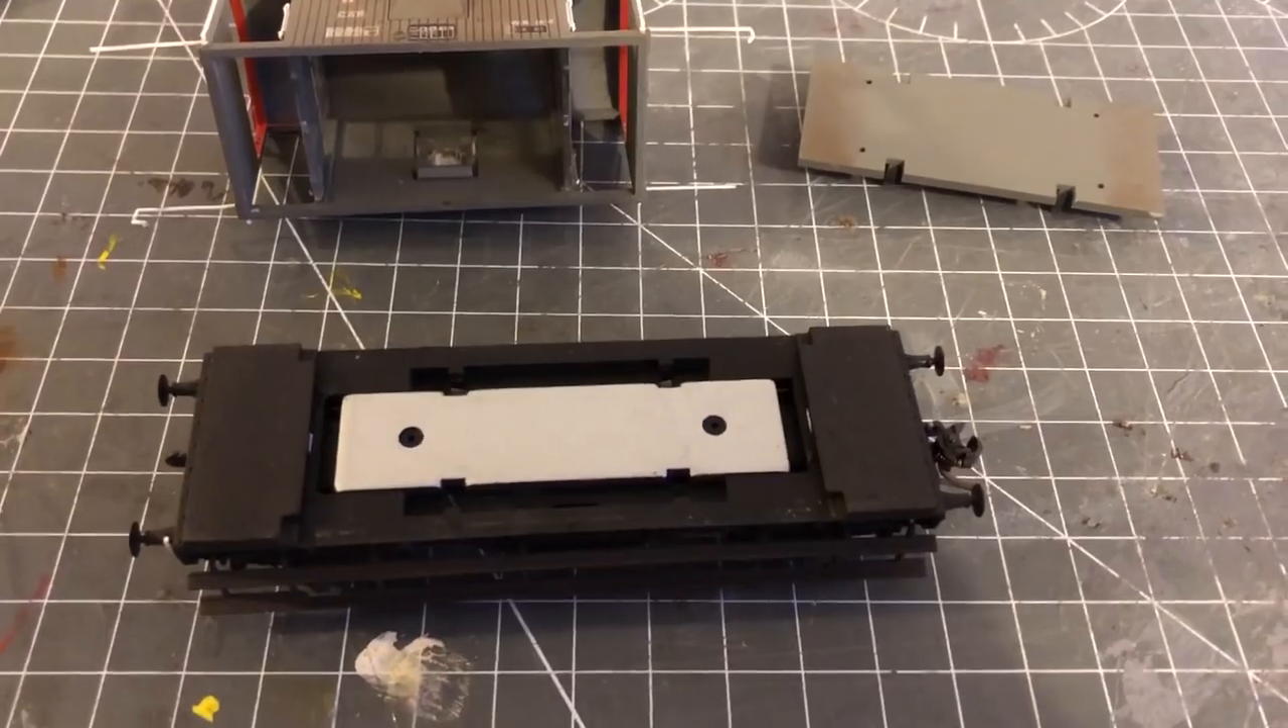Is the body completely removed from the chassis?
Yes.